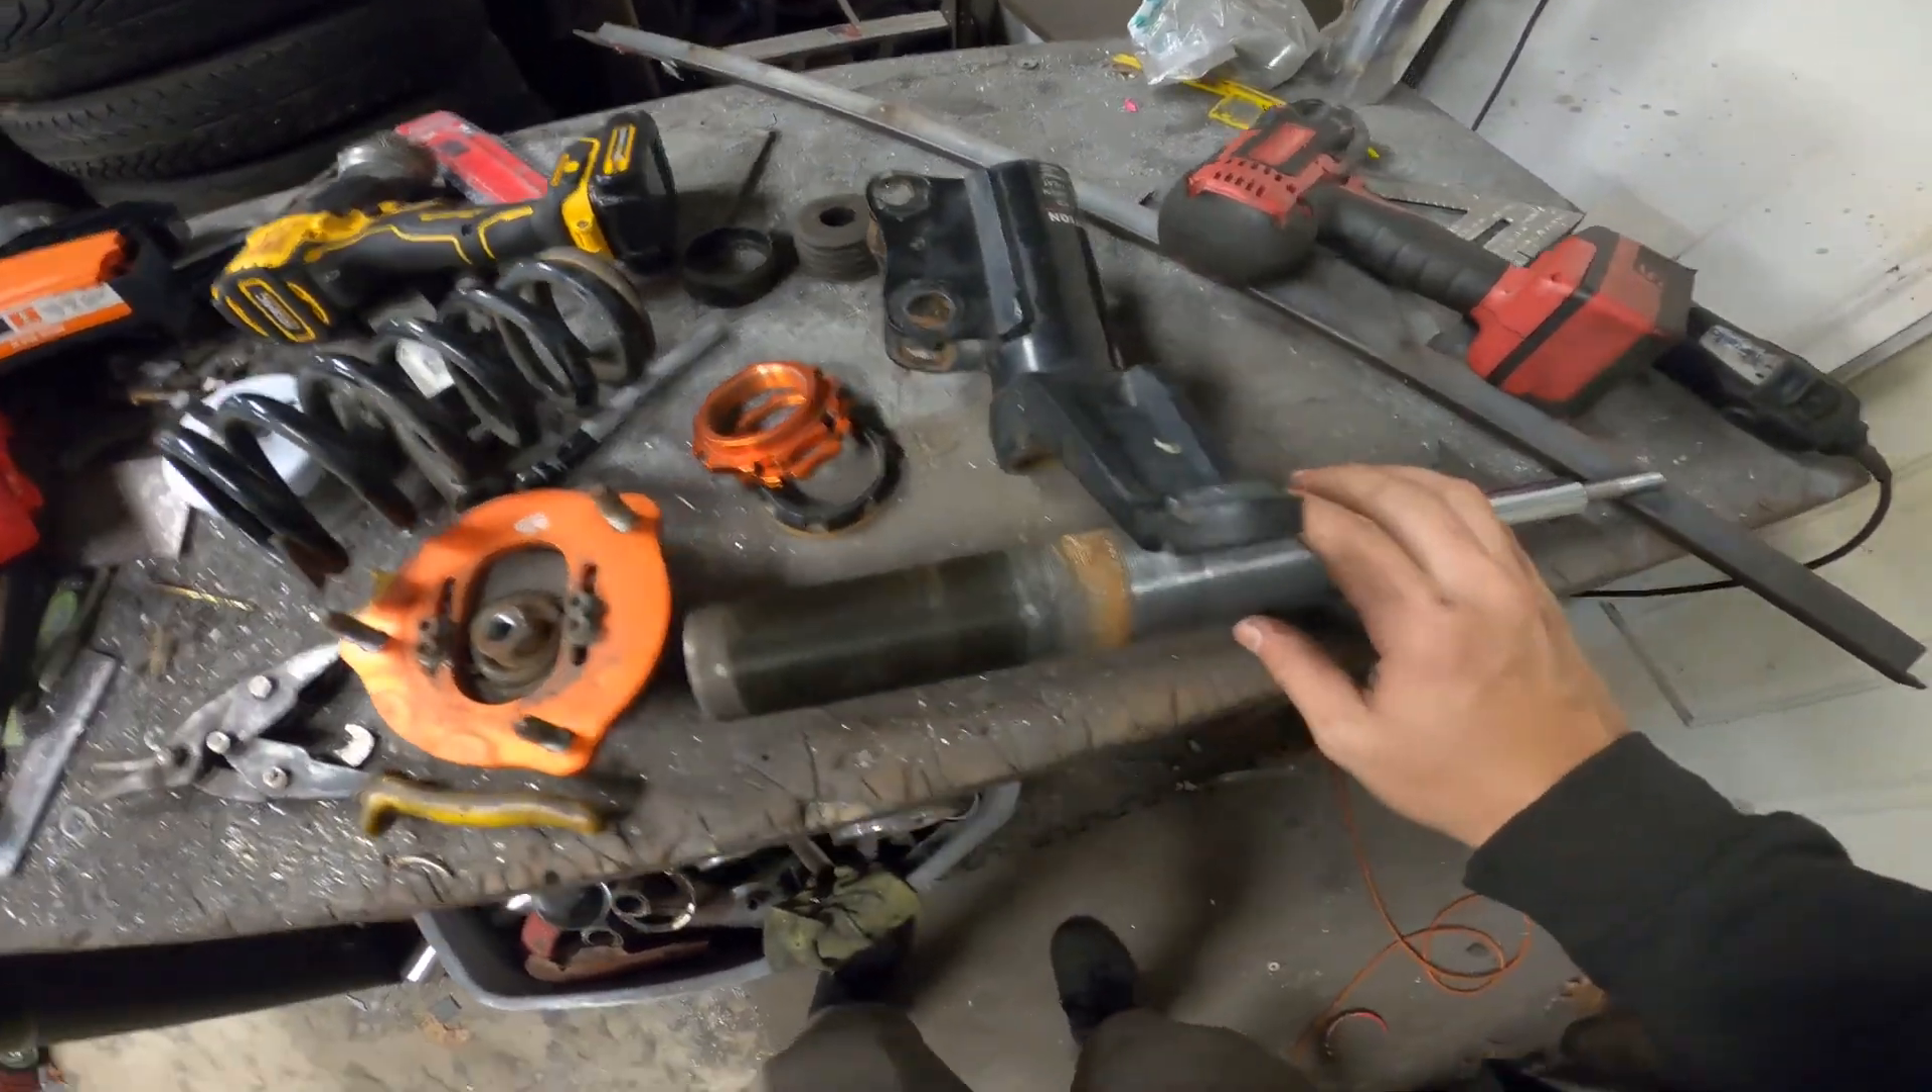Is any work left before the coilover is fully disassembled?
No.